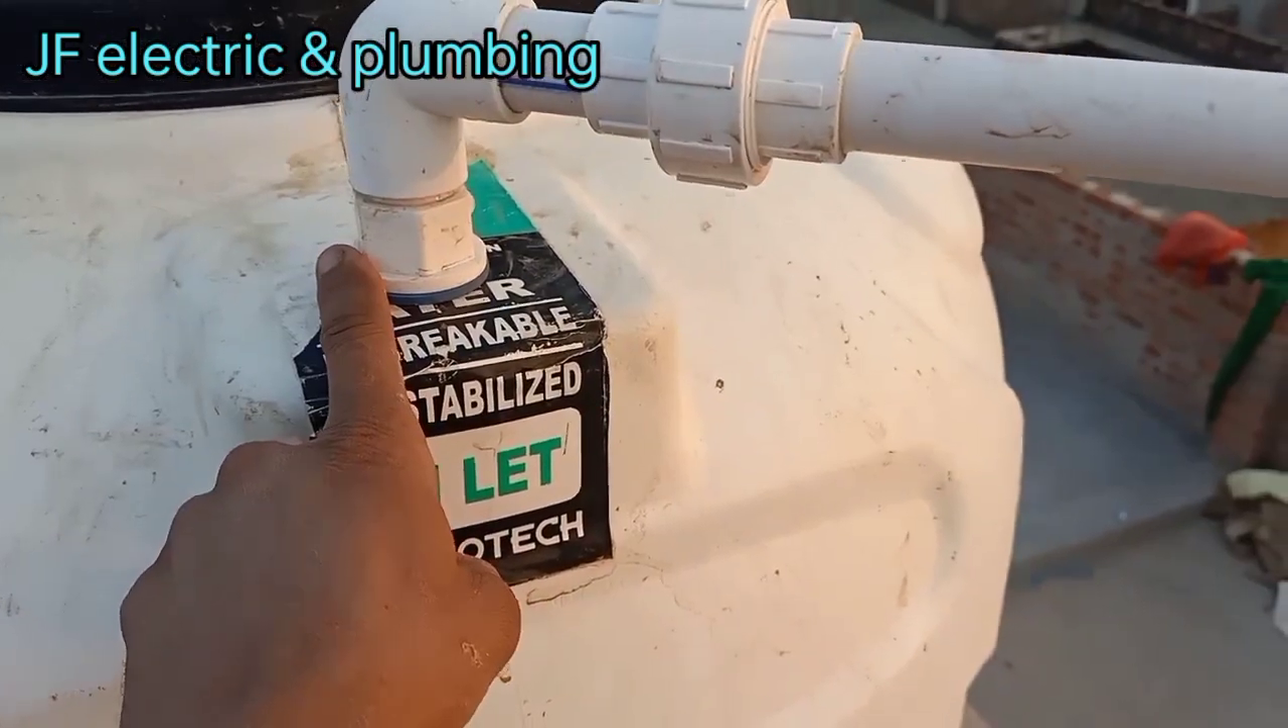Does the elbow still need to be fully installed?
No.